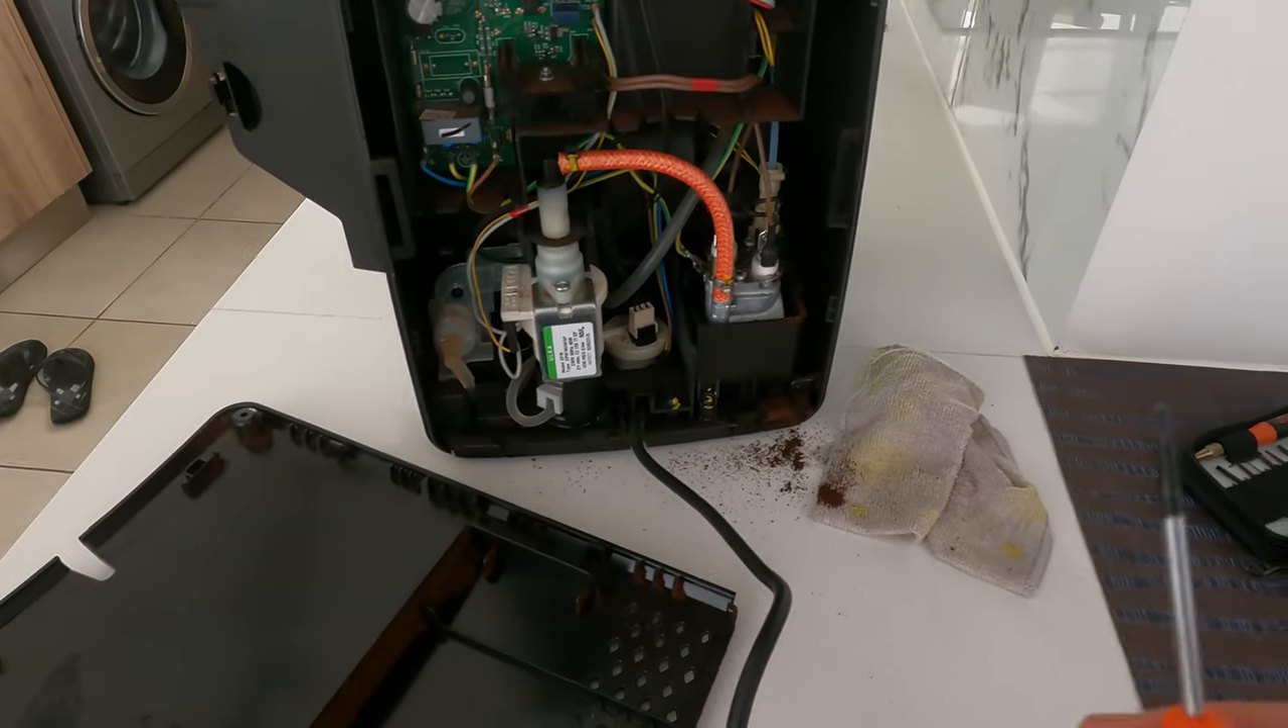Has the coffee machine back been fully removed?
Yes.